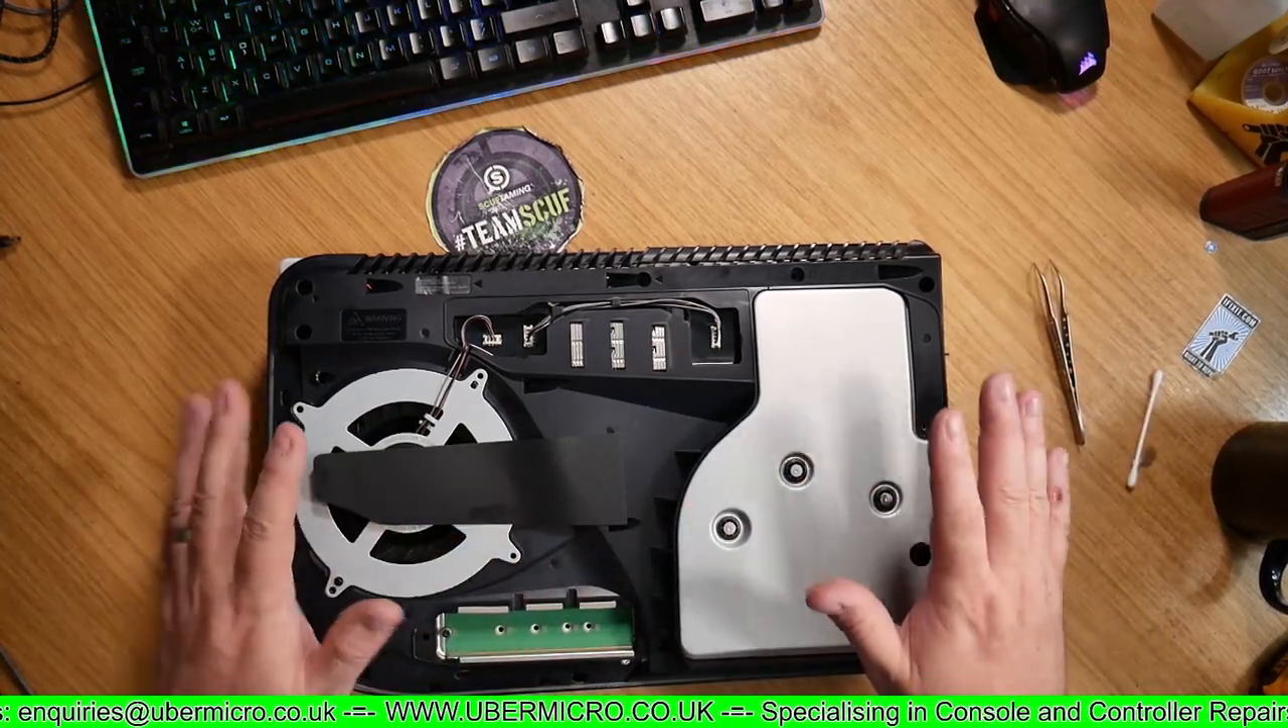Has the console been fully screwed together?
No.